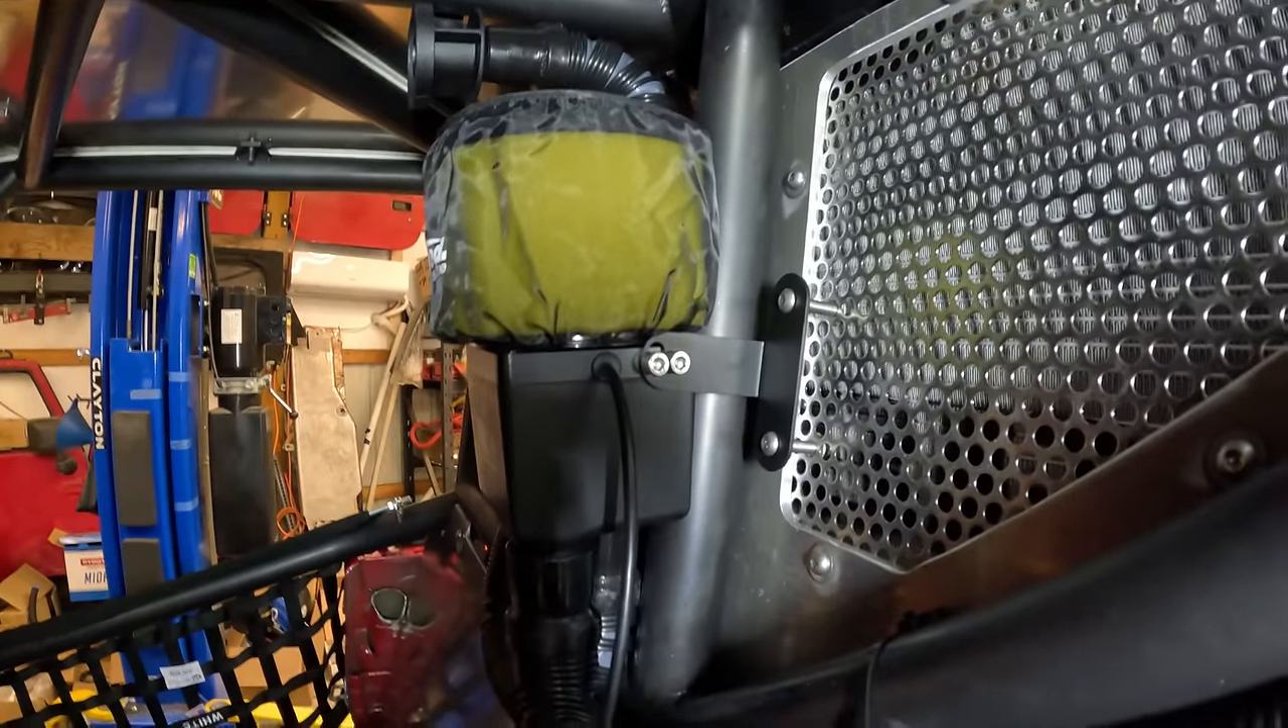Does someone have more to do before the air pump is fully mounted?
No.